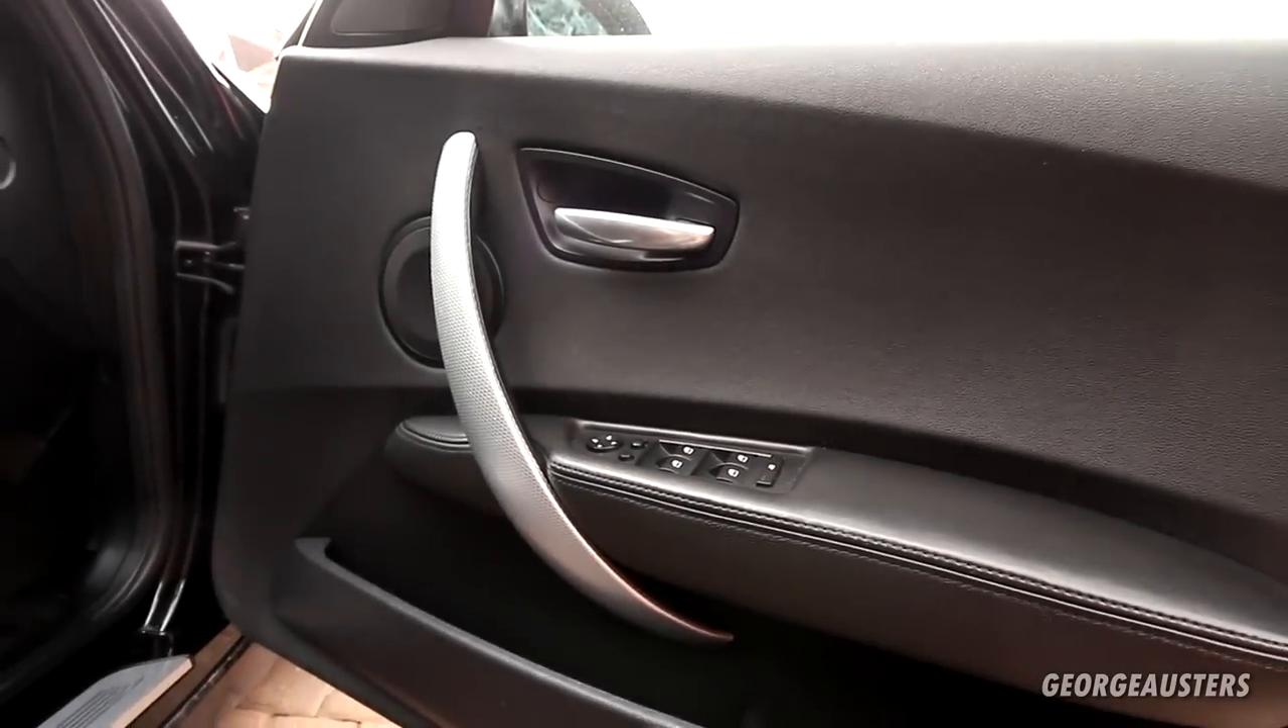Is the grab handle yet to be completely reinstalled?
No.